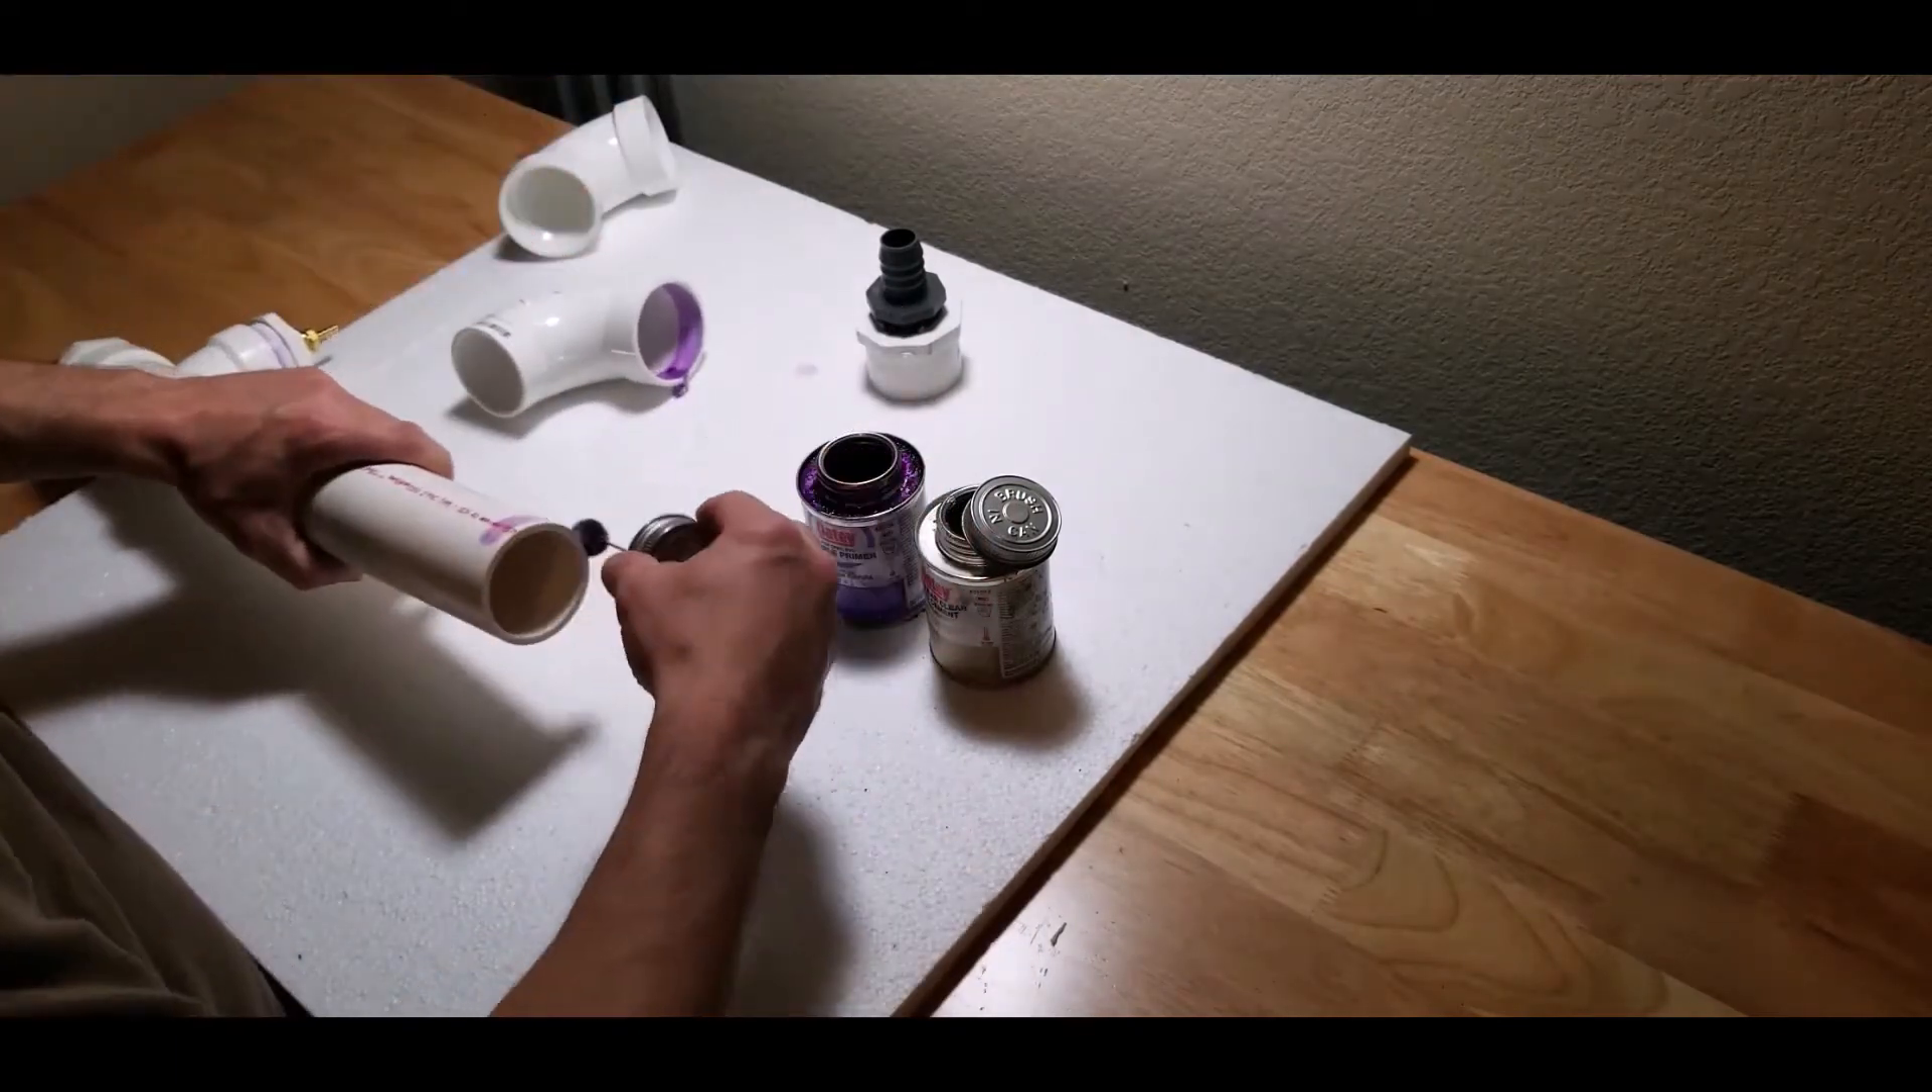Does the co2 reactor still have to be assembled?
Yes.